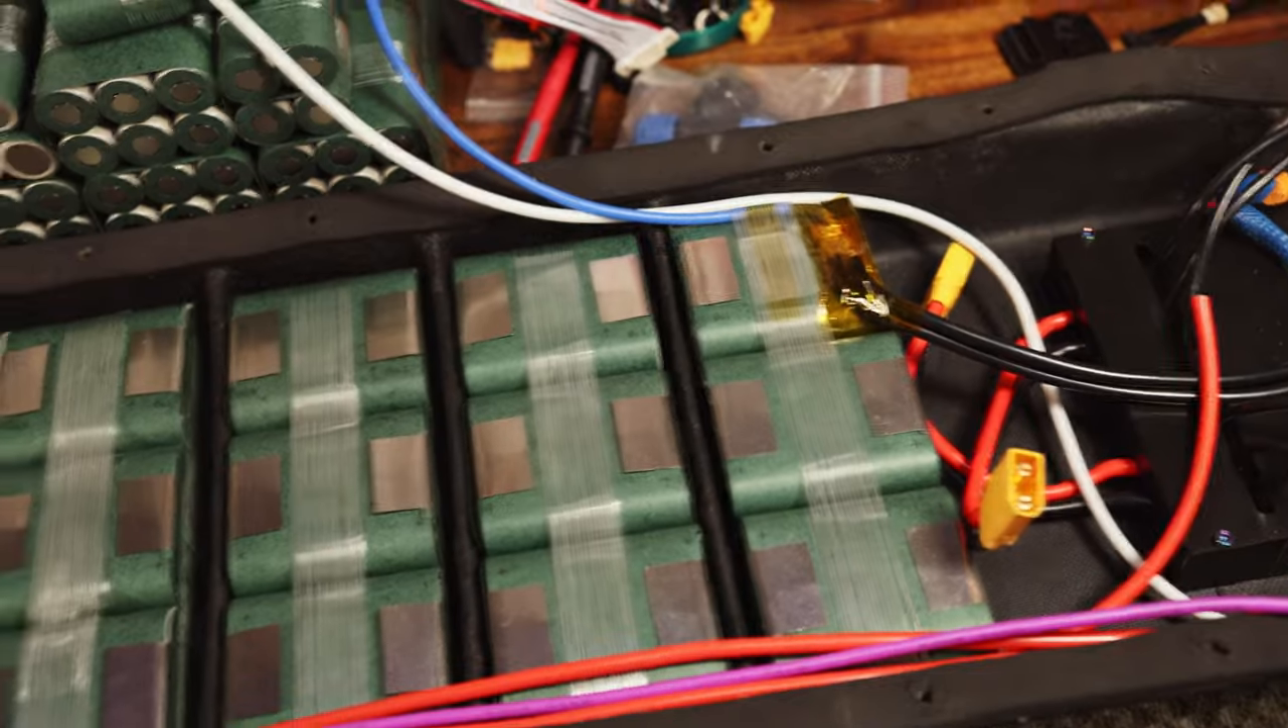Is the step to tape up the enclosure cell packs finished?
Yes.